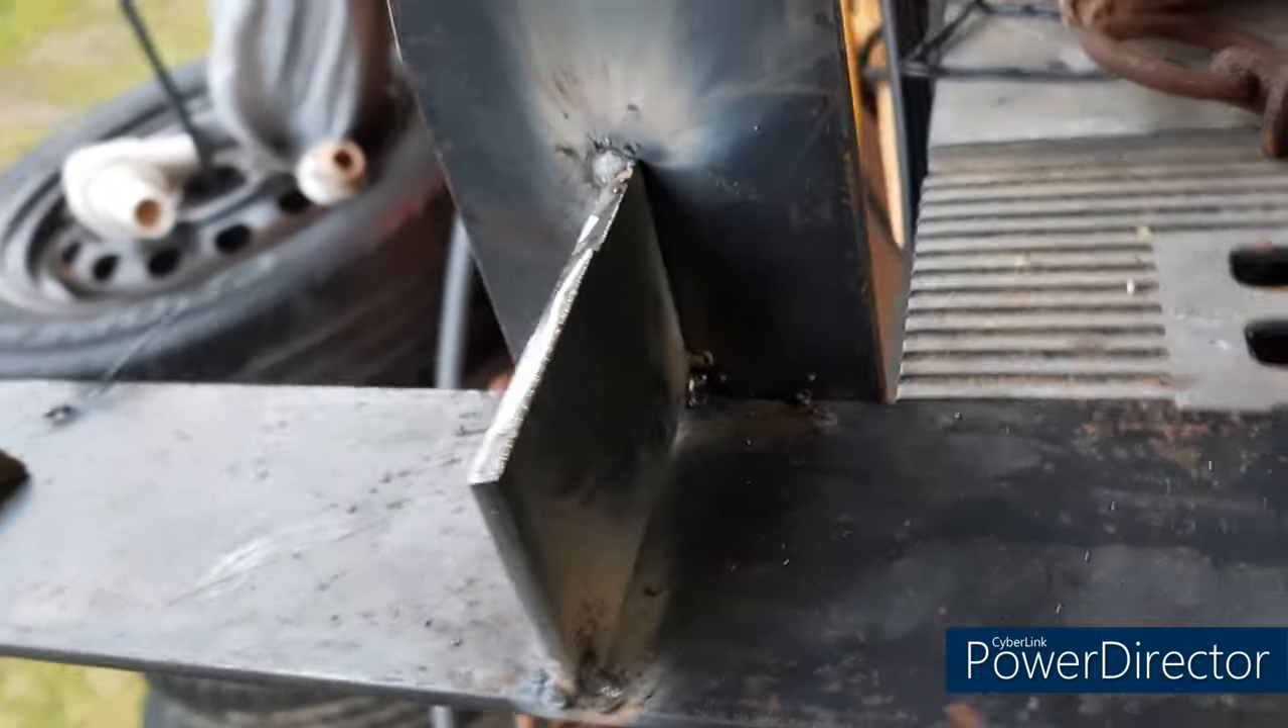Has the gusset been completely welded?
No.